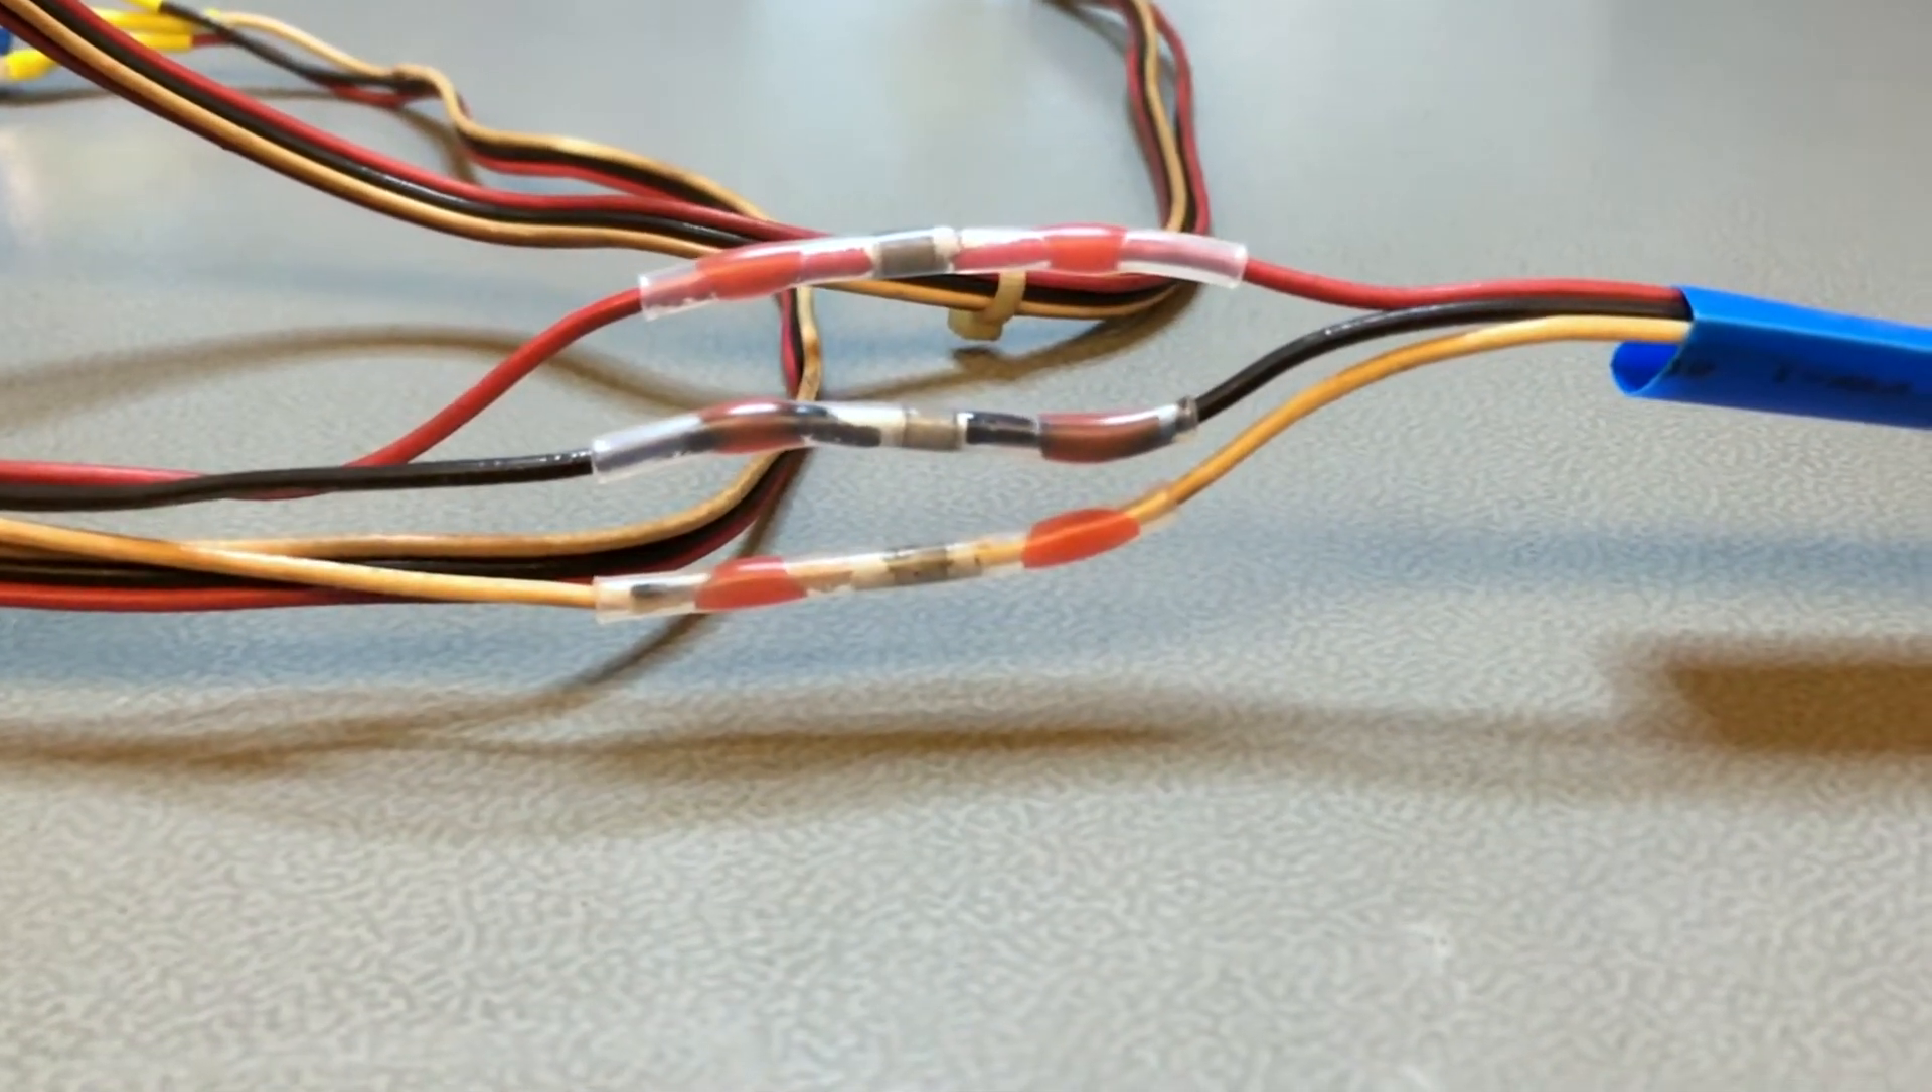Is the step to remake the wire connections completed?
Yes.